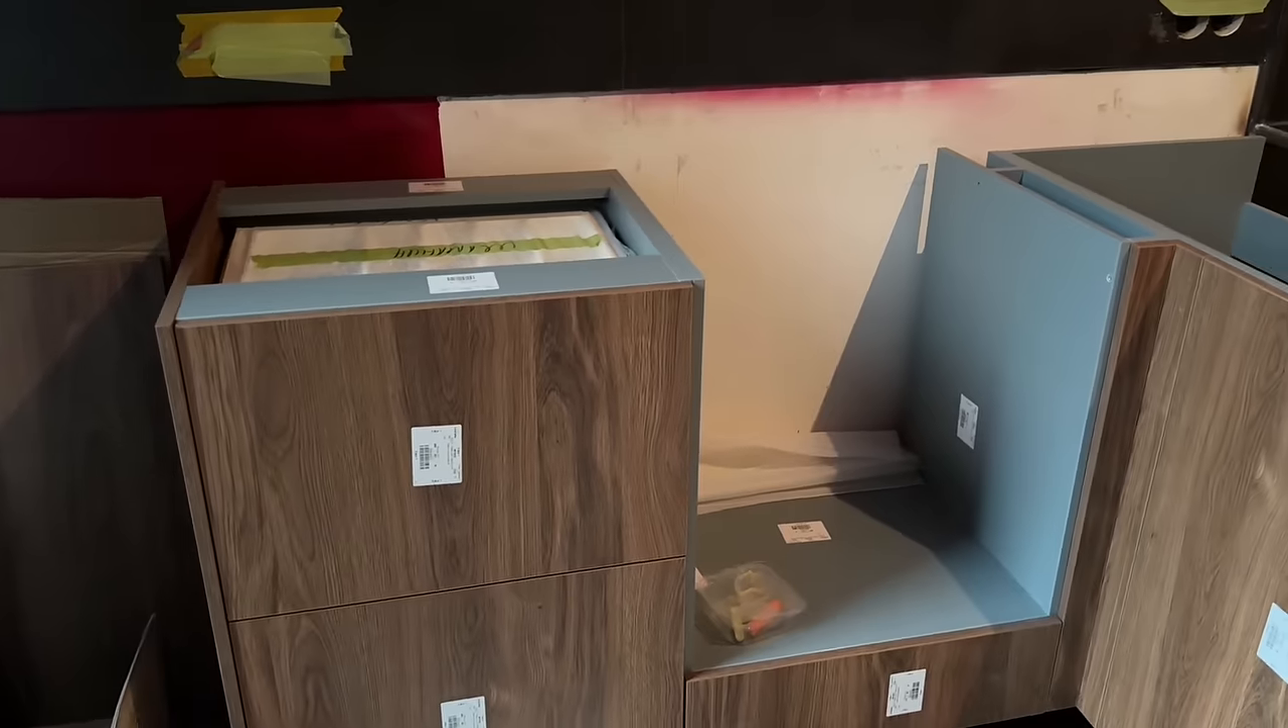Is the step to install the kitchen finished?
No.